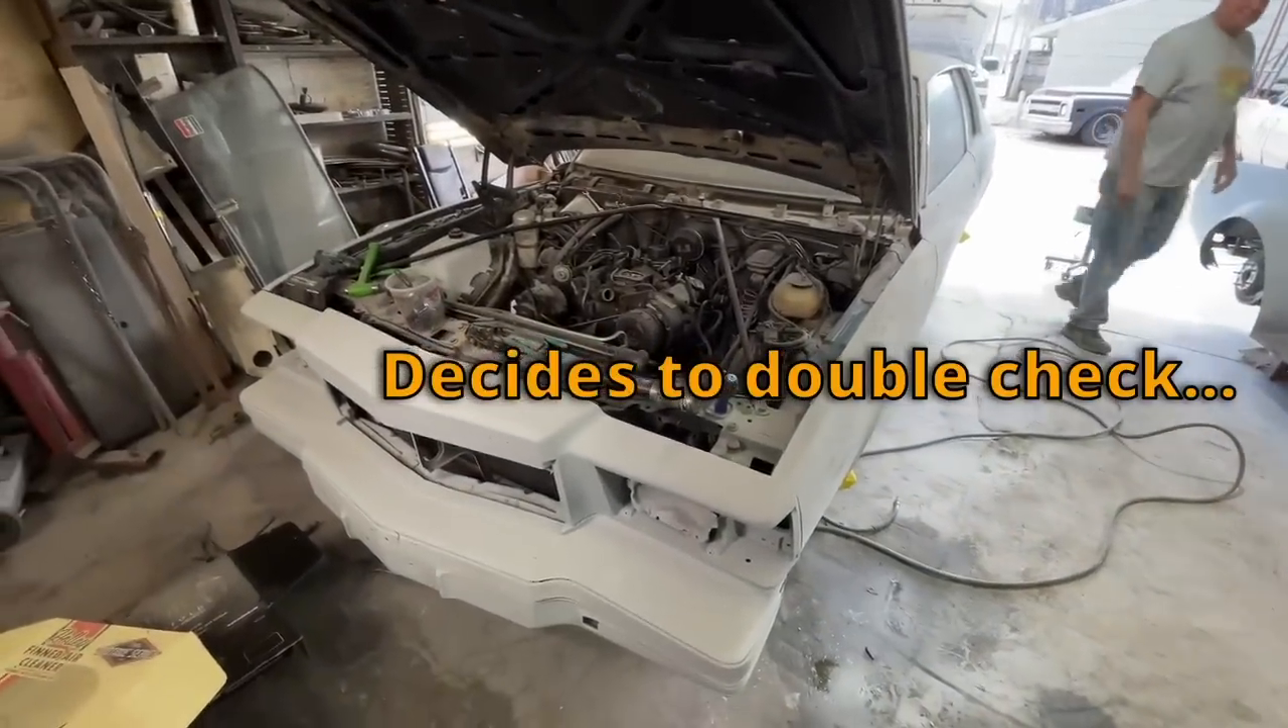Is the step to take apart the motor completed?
No.